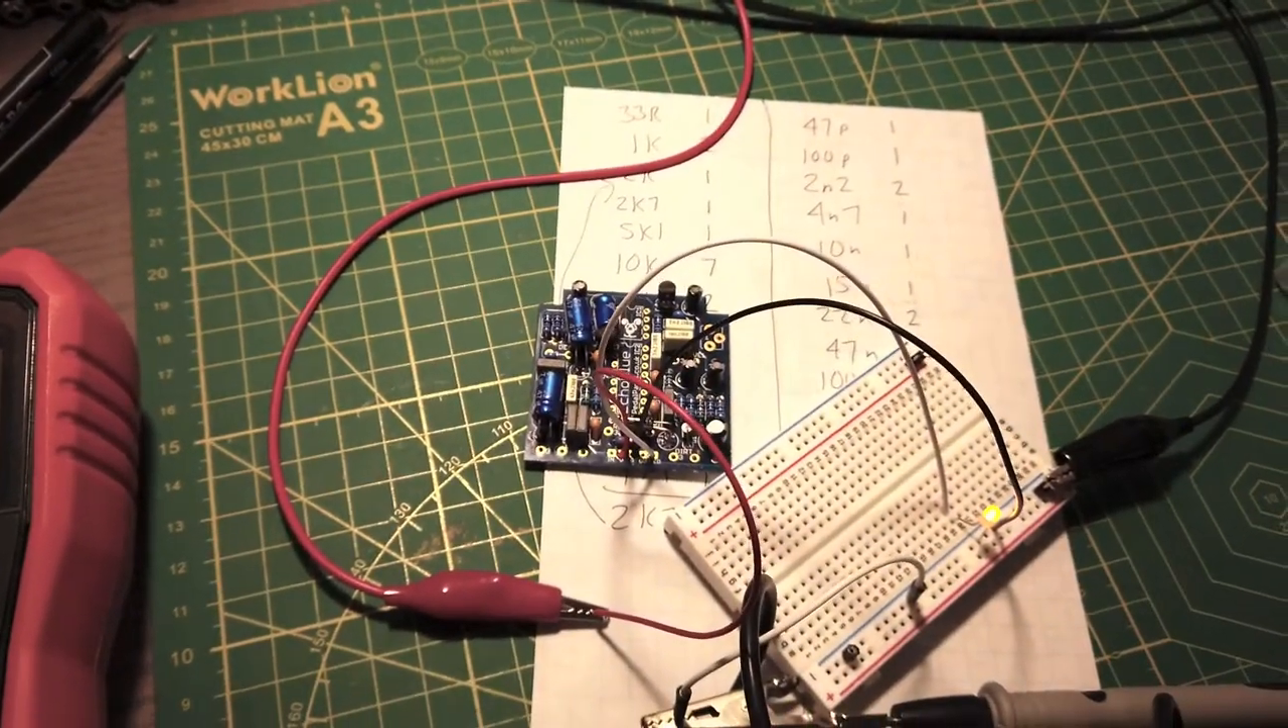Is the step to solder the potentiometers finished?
No.